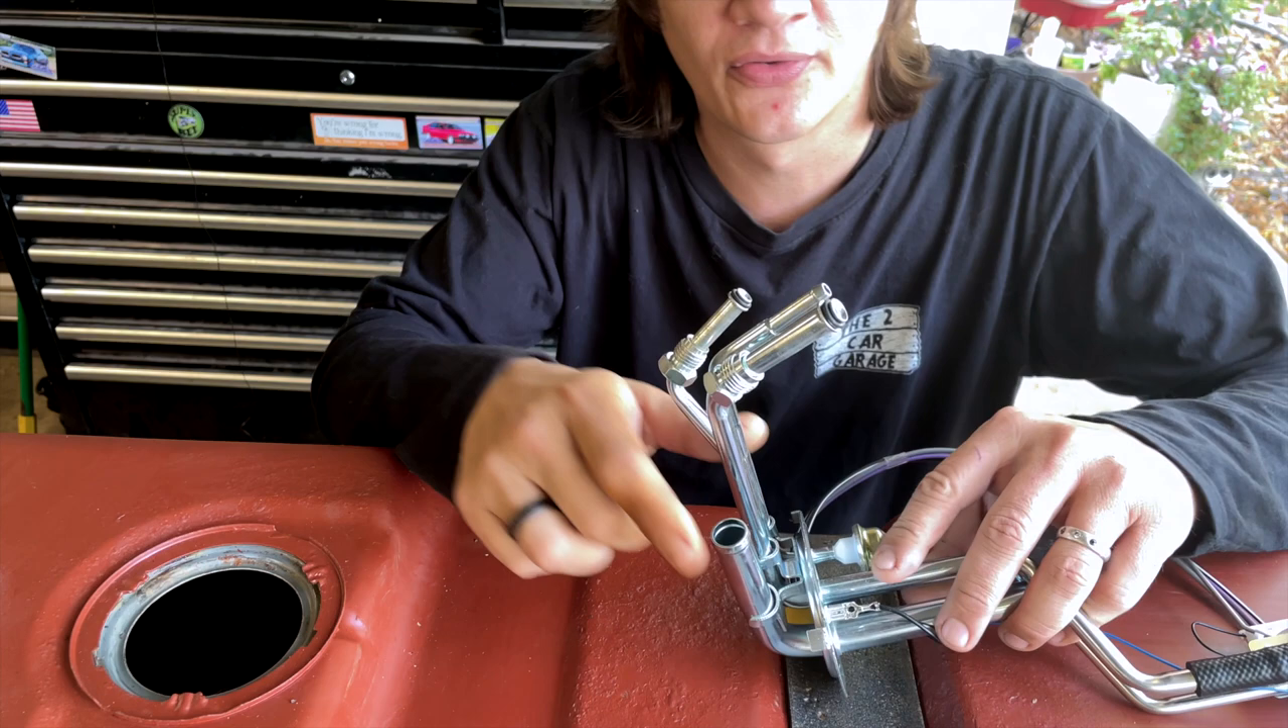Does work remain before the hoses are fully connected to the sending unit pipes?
Yes.